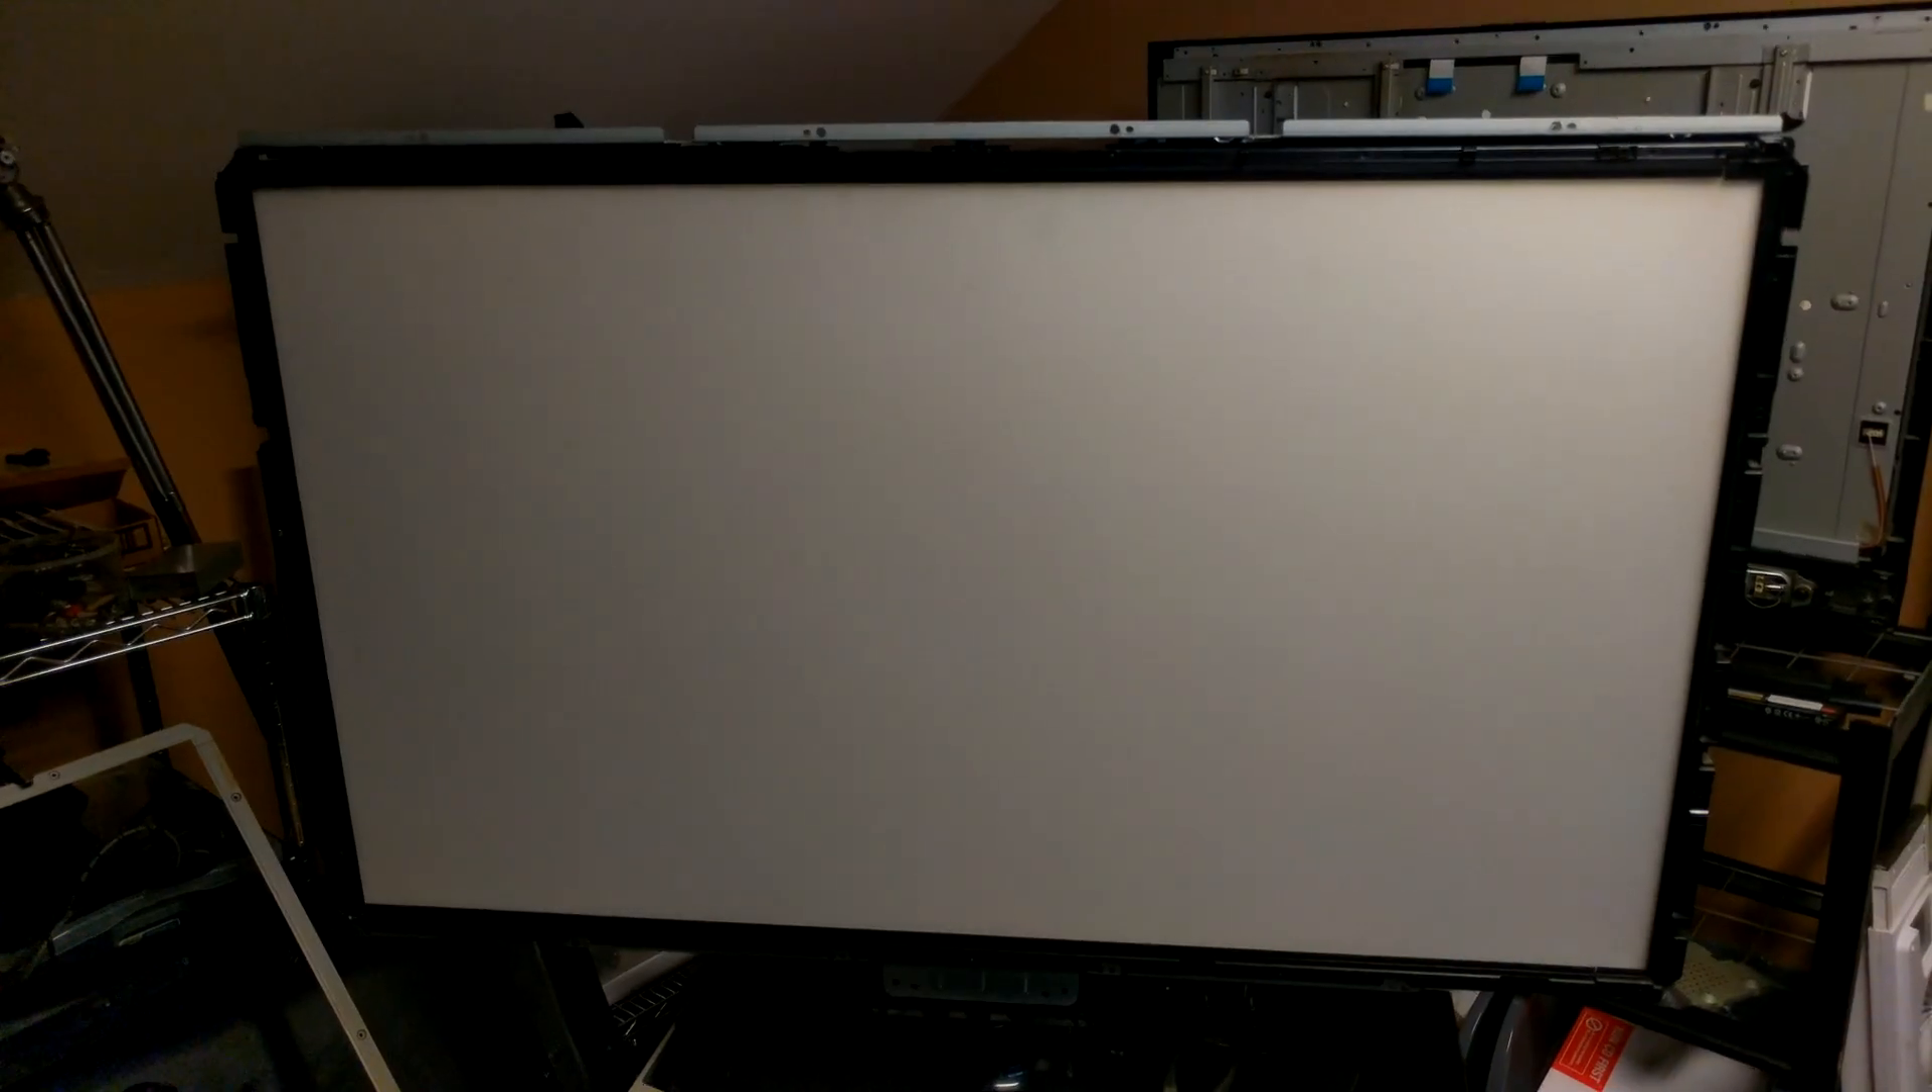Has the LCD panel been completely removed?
Yes.